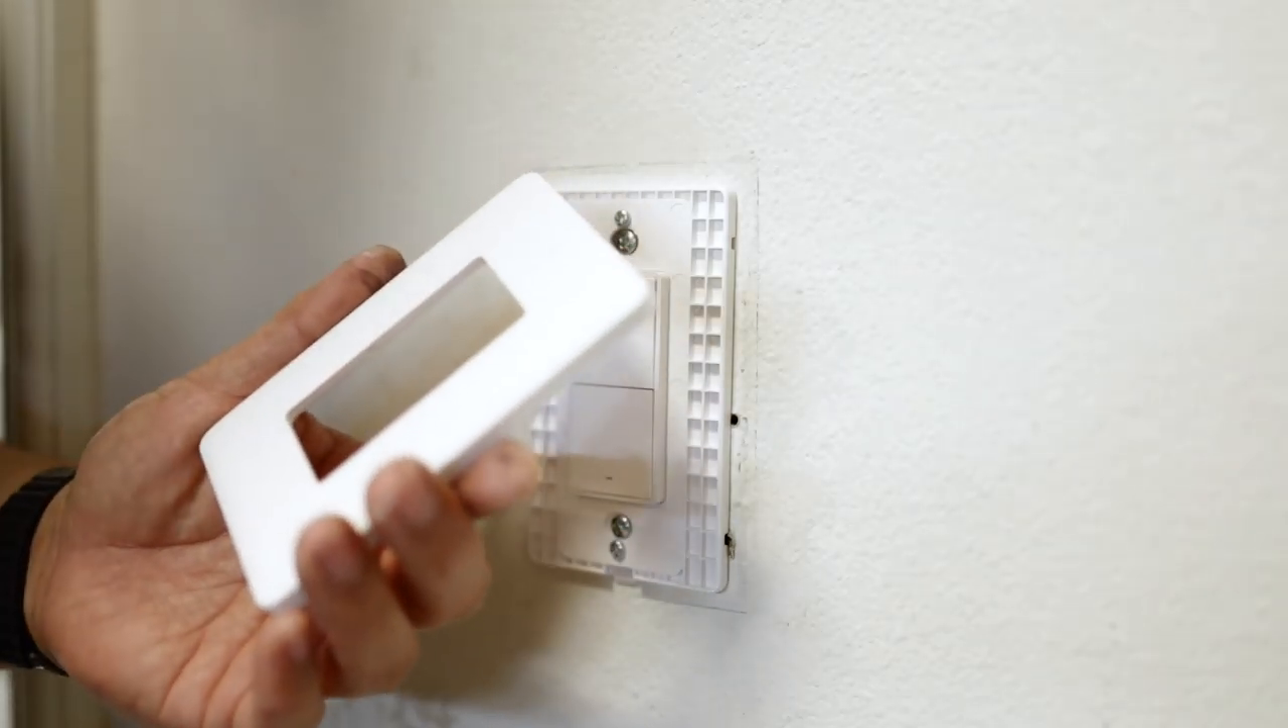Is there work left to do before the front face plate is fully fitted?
Yes.